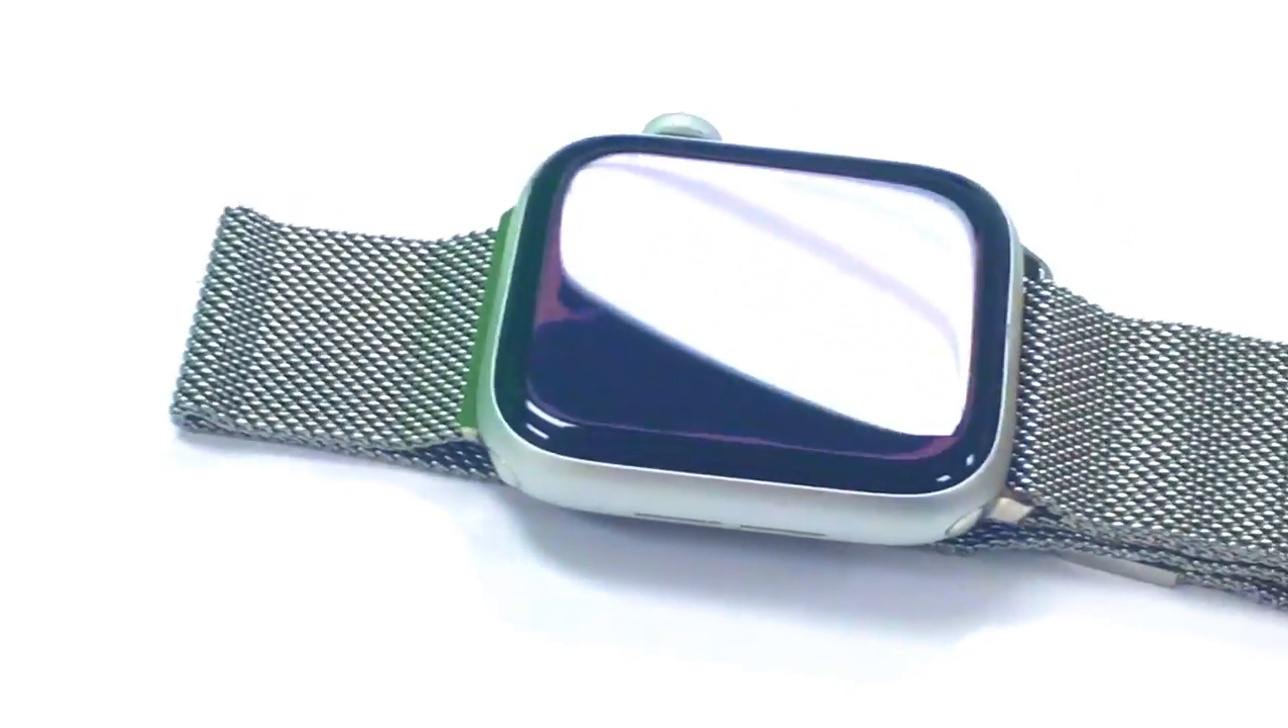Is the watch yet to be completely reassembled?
No.